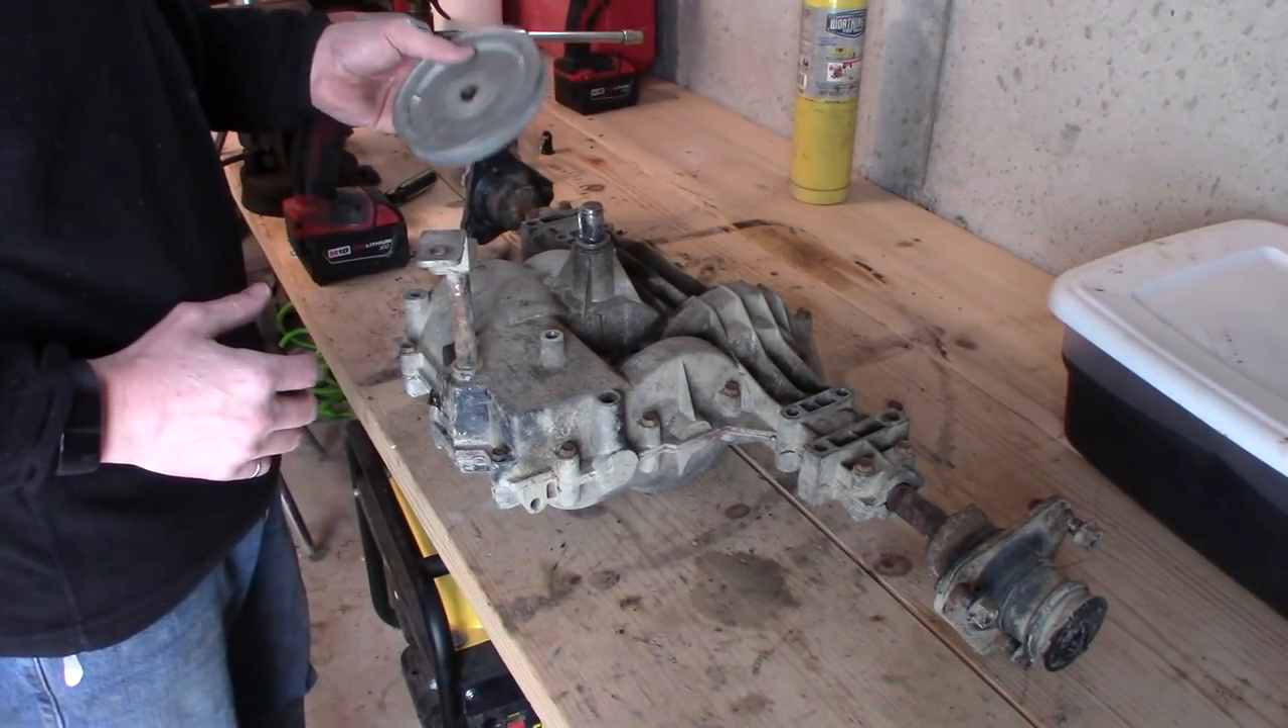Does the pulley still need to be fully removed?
No.